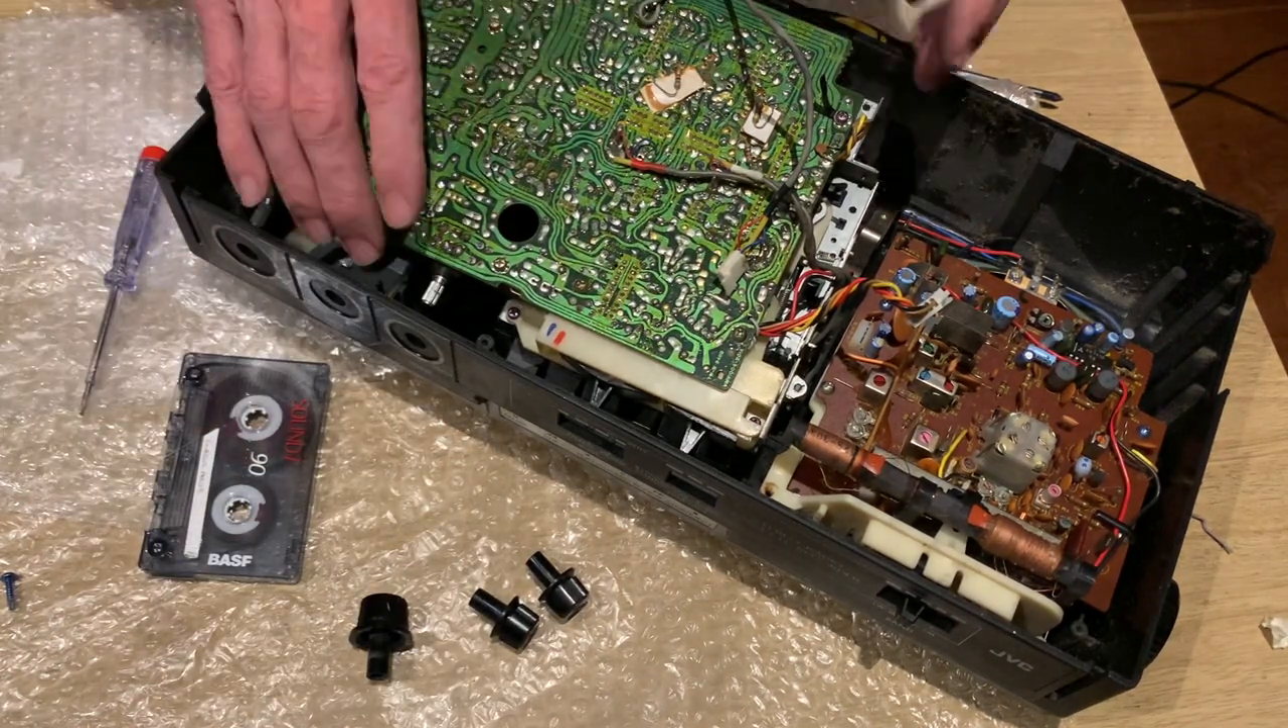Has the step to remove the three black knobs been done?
Yes.